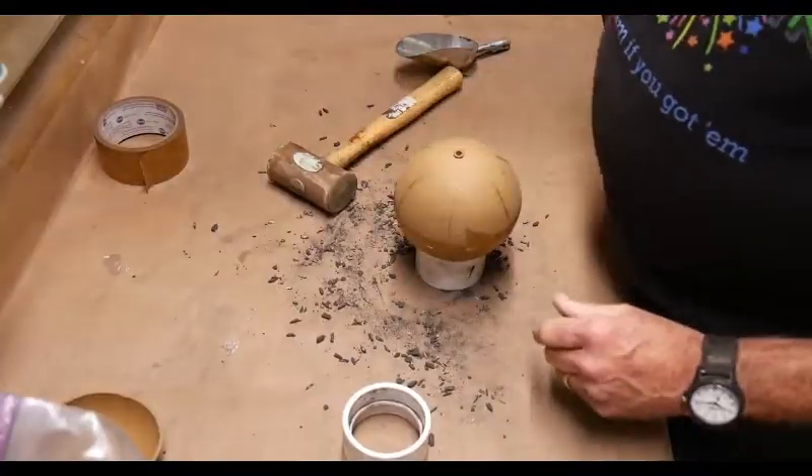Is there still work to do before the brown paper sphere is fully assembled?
No.